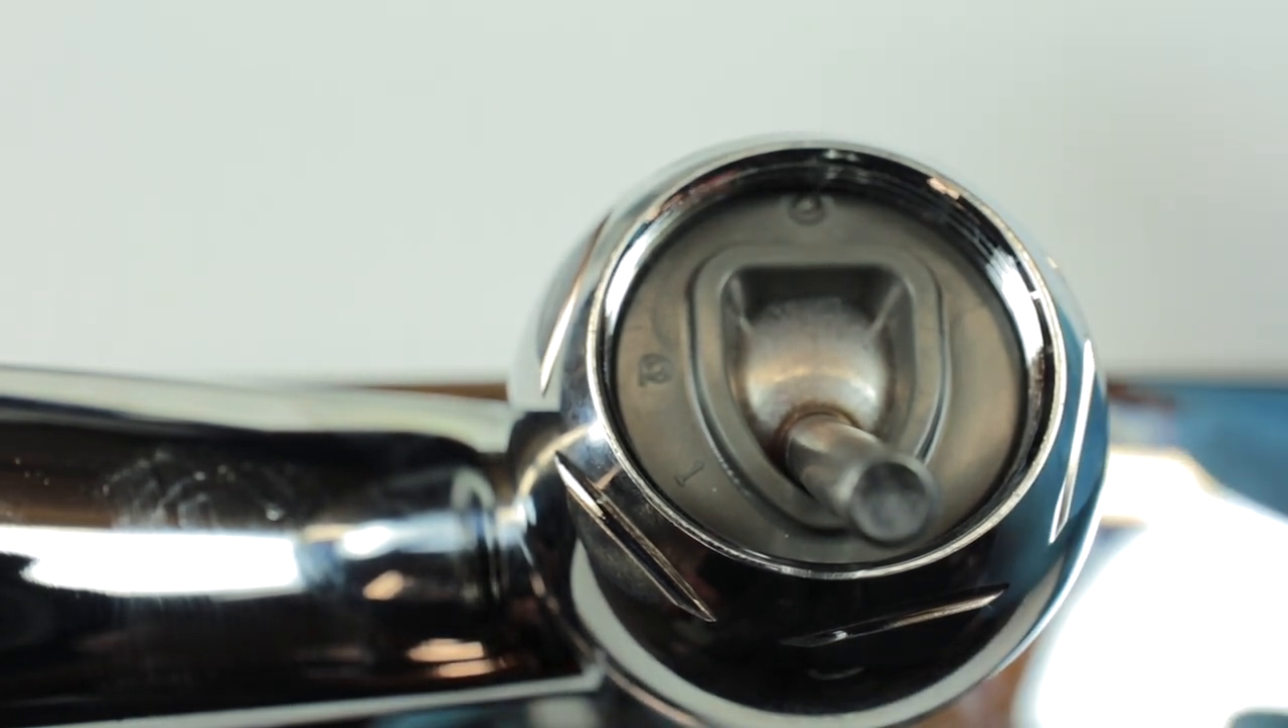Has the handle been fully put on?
No.